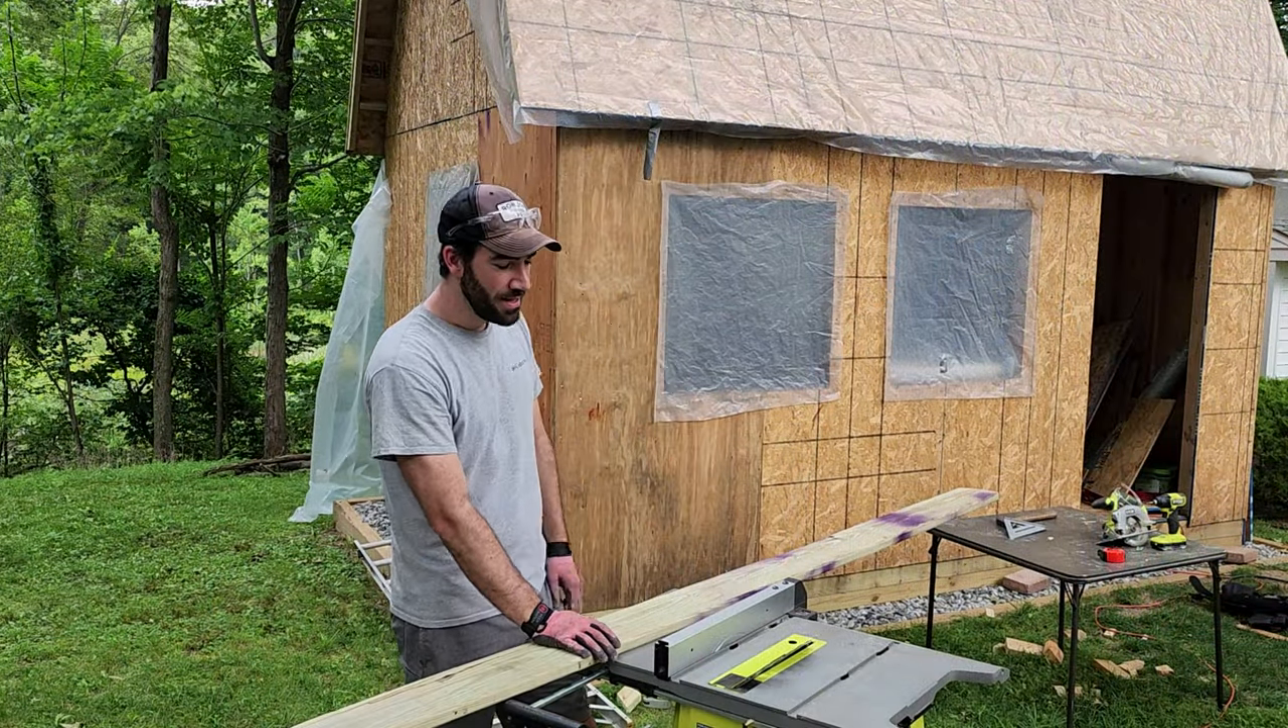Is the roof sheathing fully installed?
Yes.